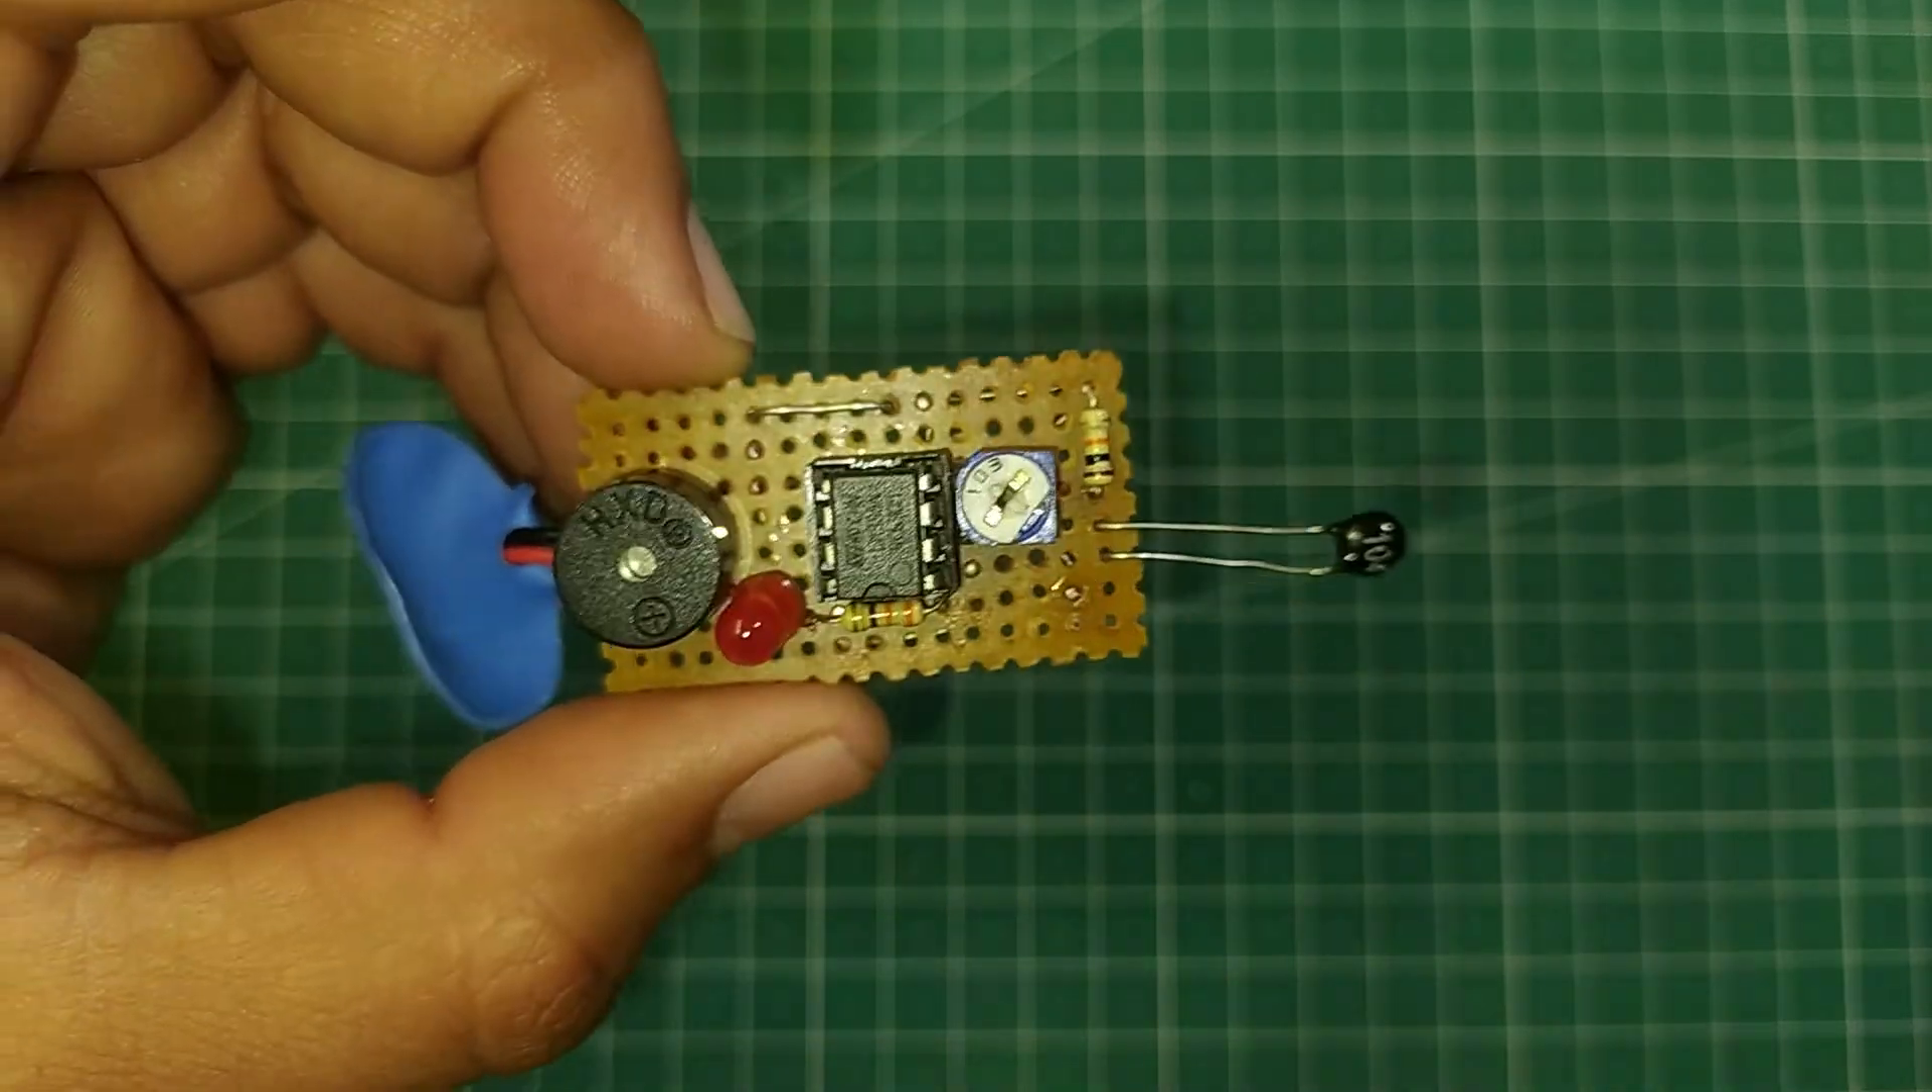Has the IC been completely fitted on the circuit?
Yes.